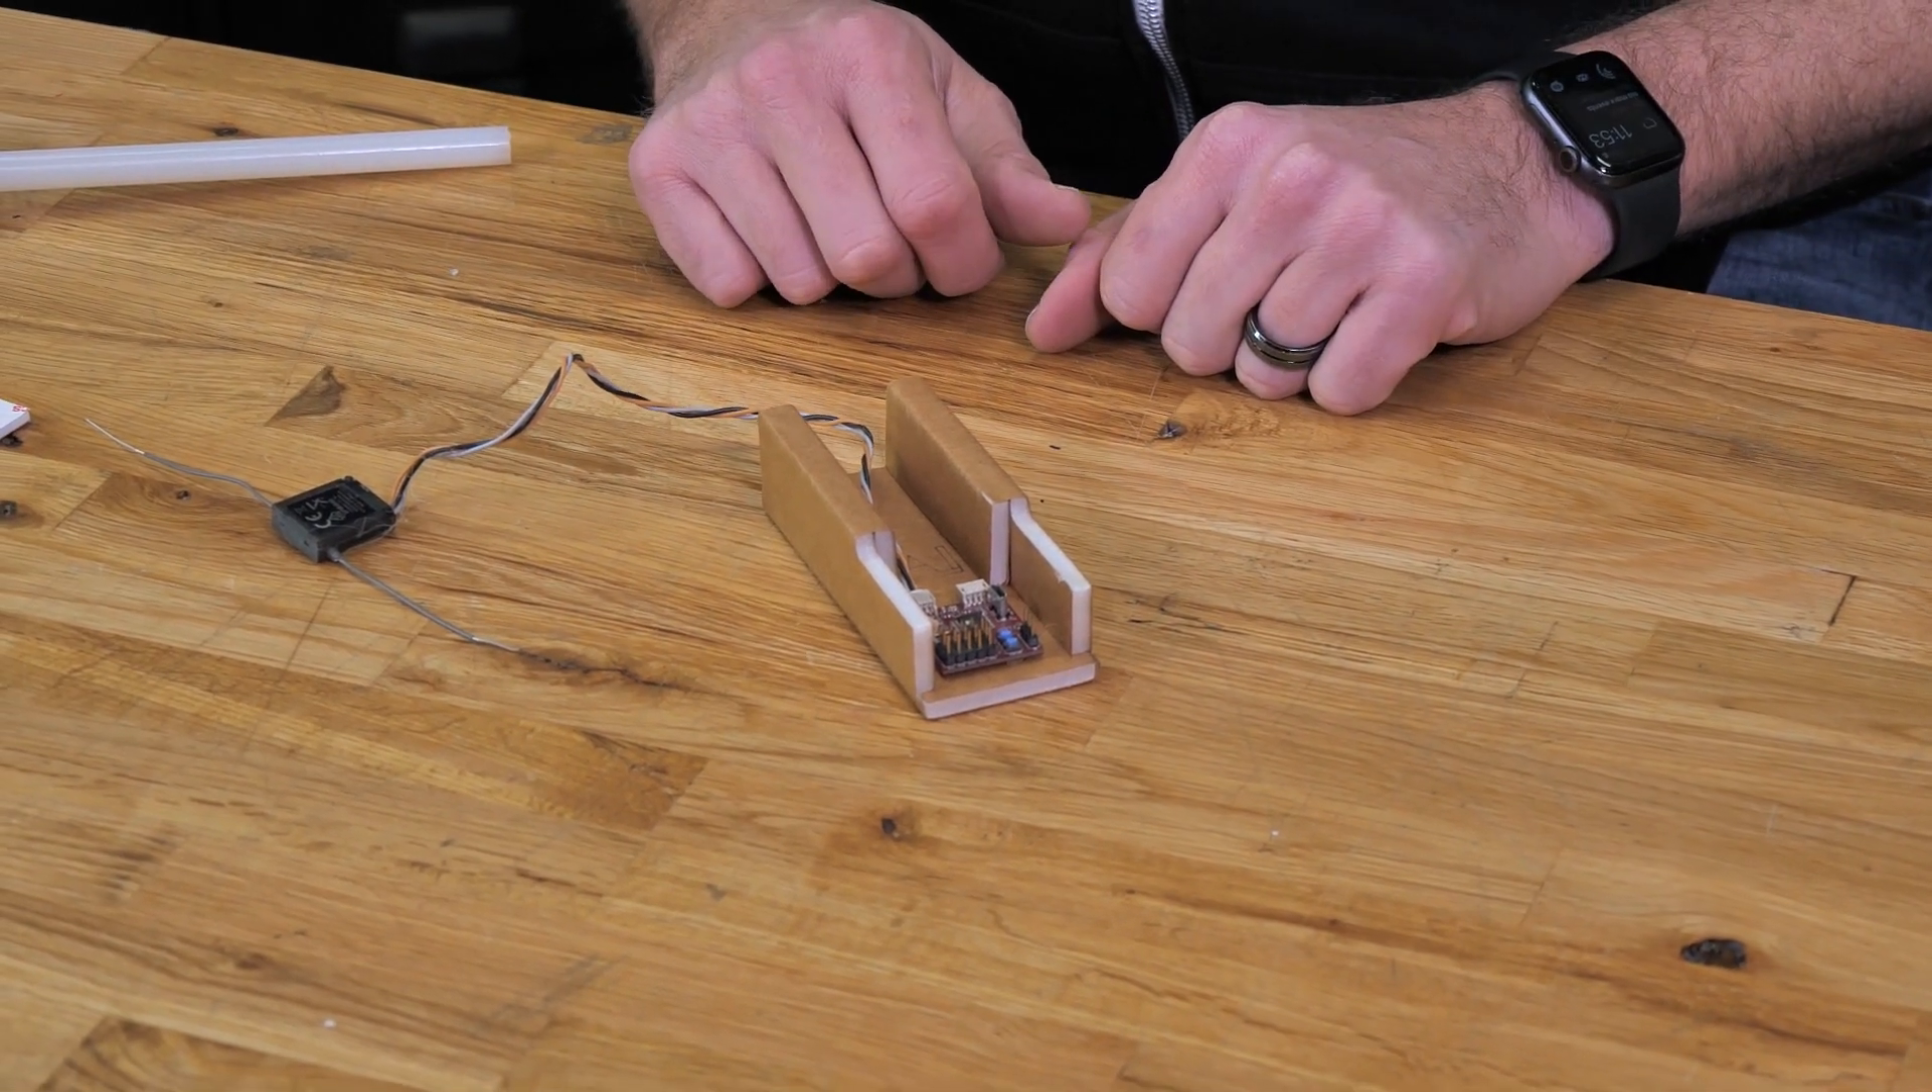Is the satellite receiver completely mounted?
No.